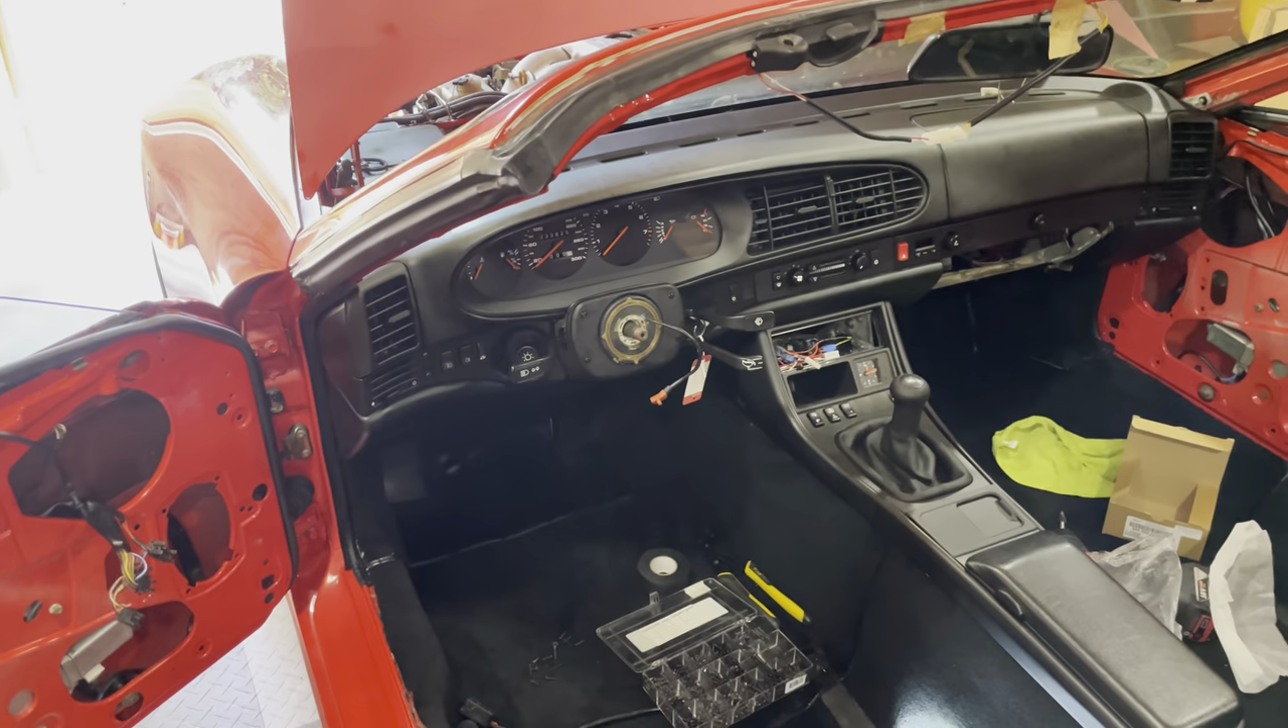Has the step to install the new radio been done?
No.